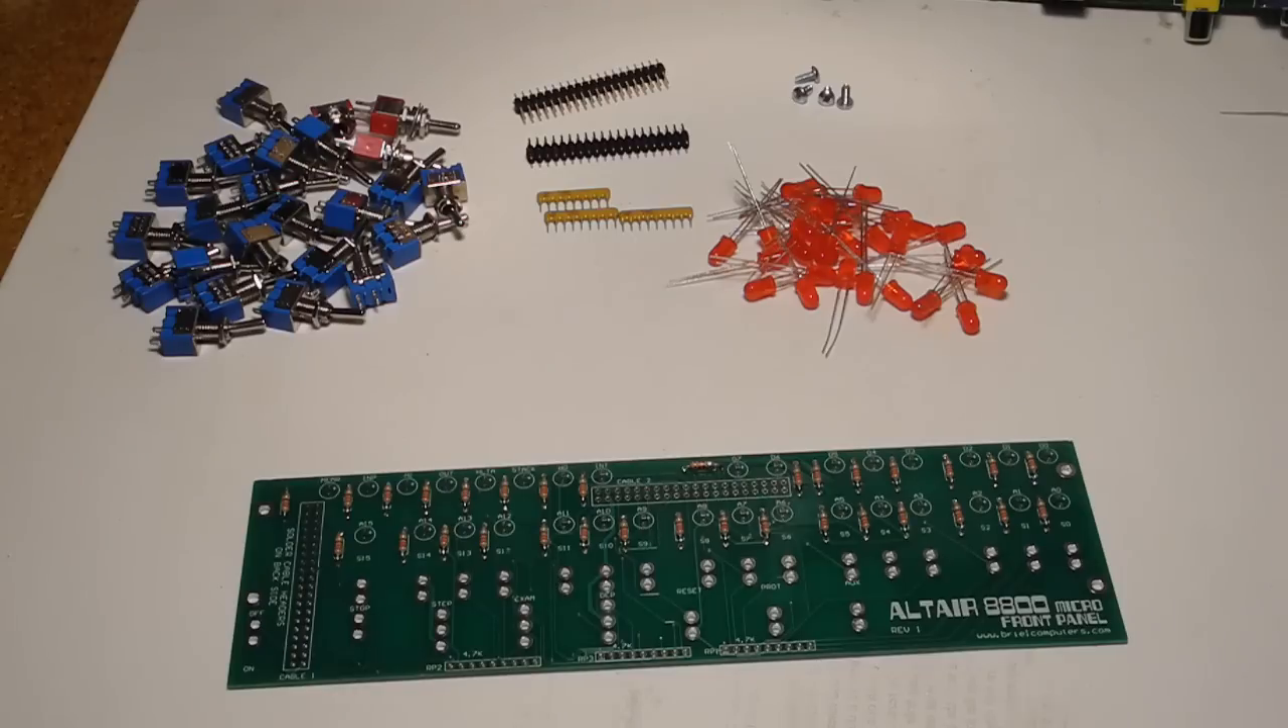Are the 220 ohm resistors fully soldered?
Yes.